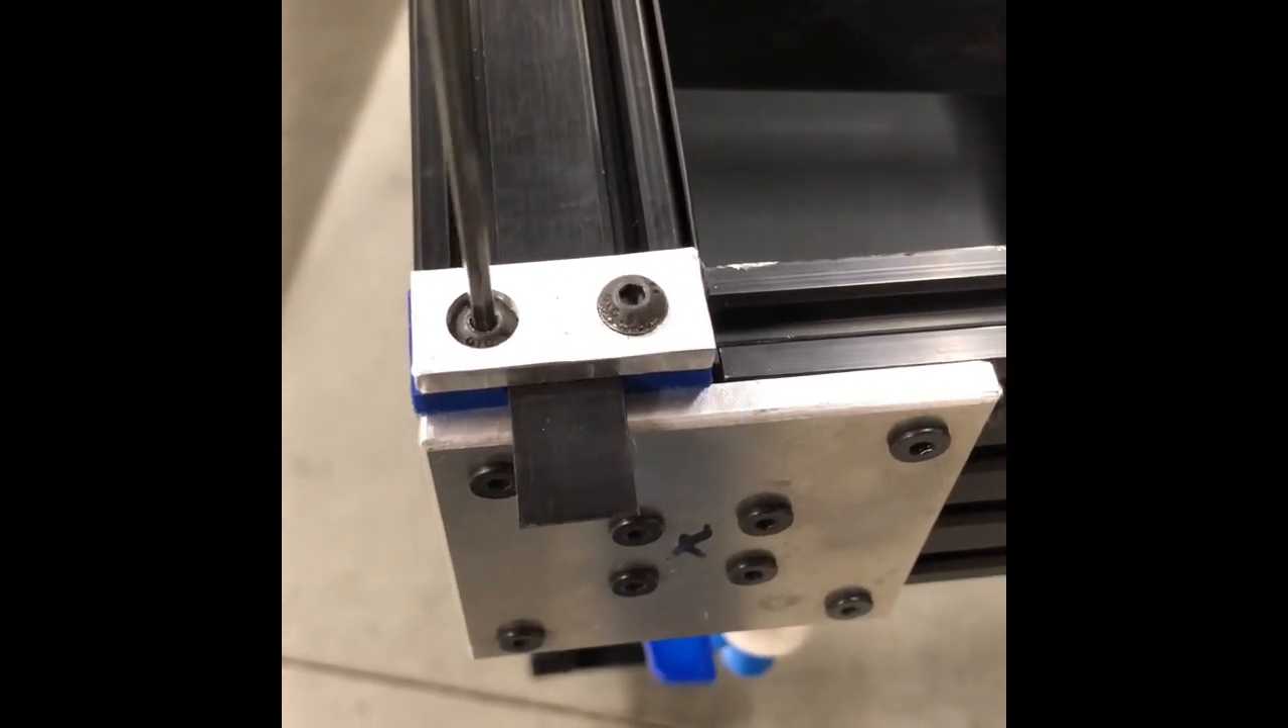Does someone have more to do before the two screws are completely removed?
Yes.